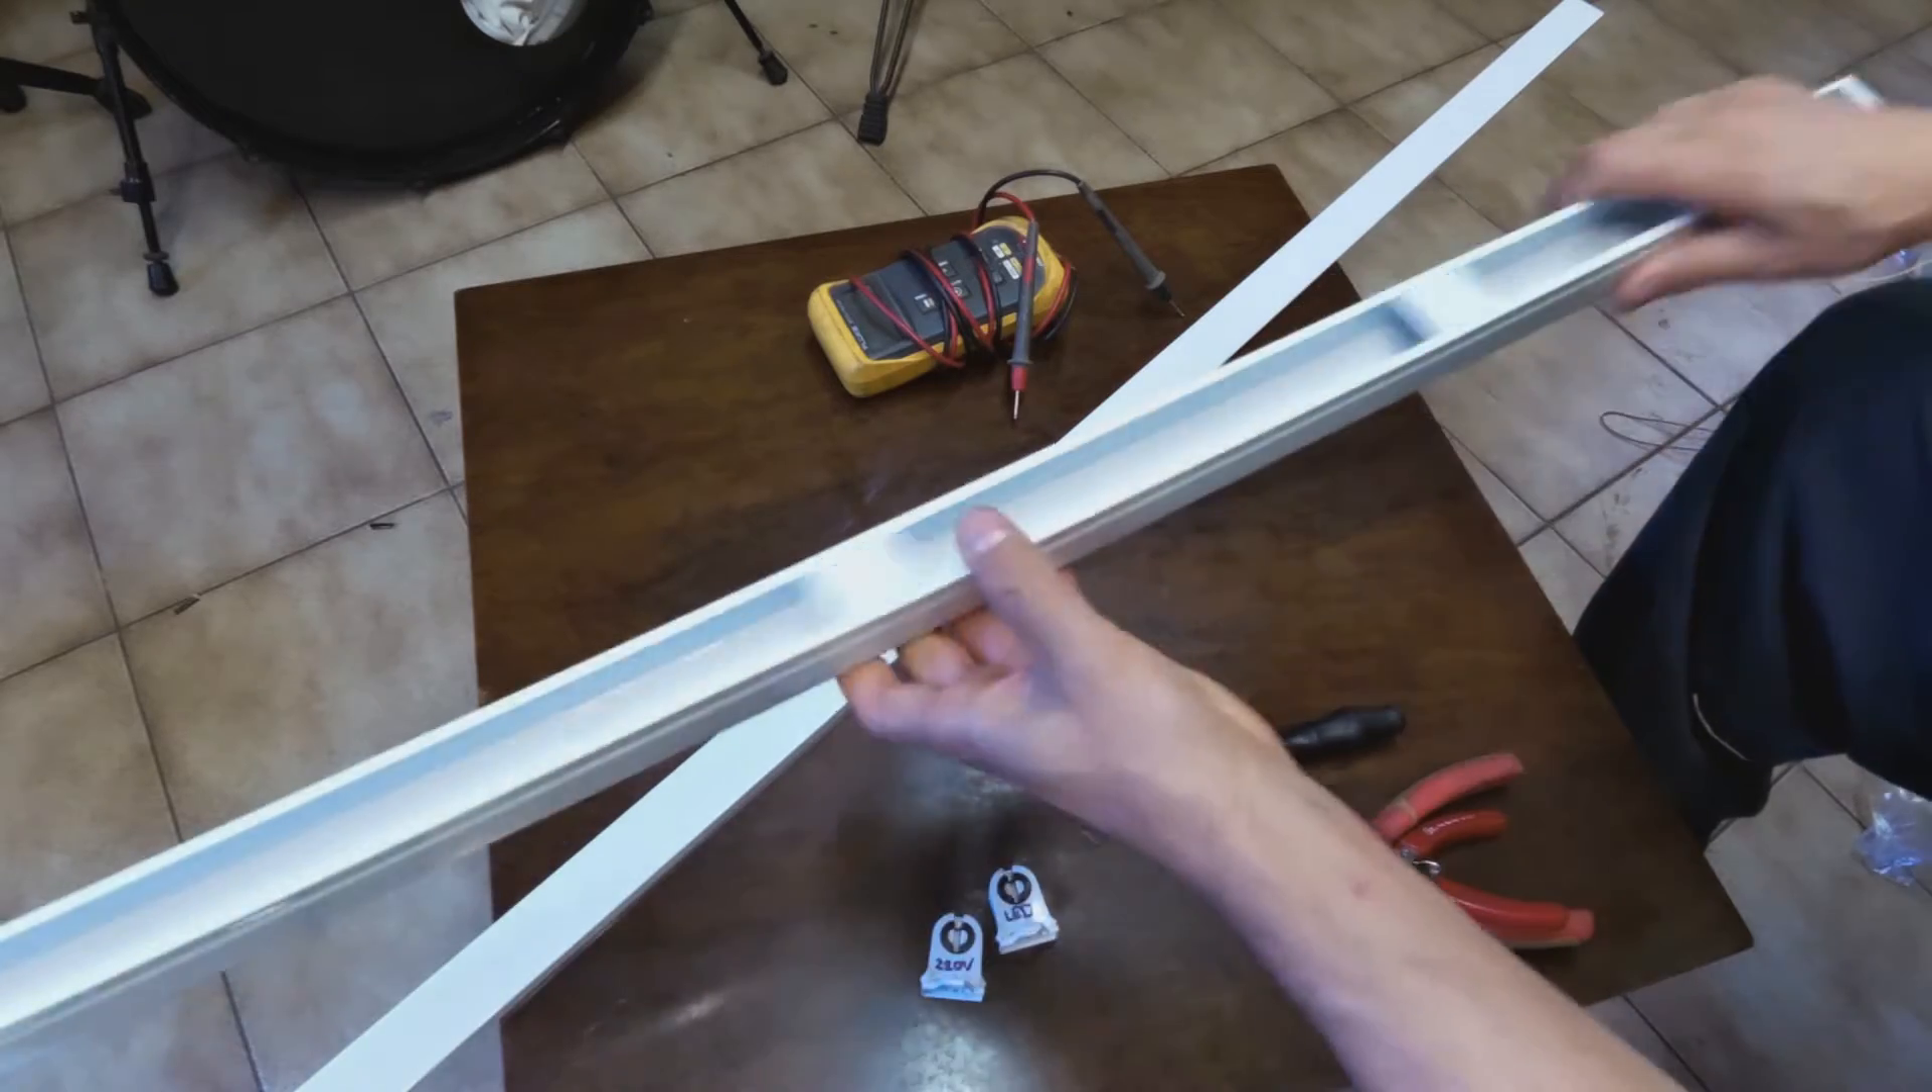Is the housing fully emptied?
Yes.